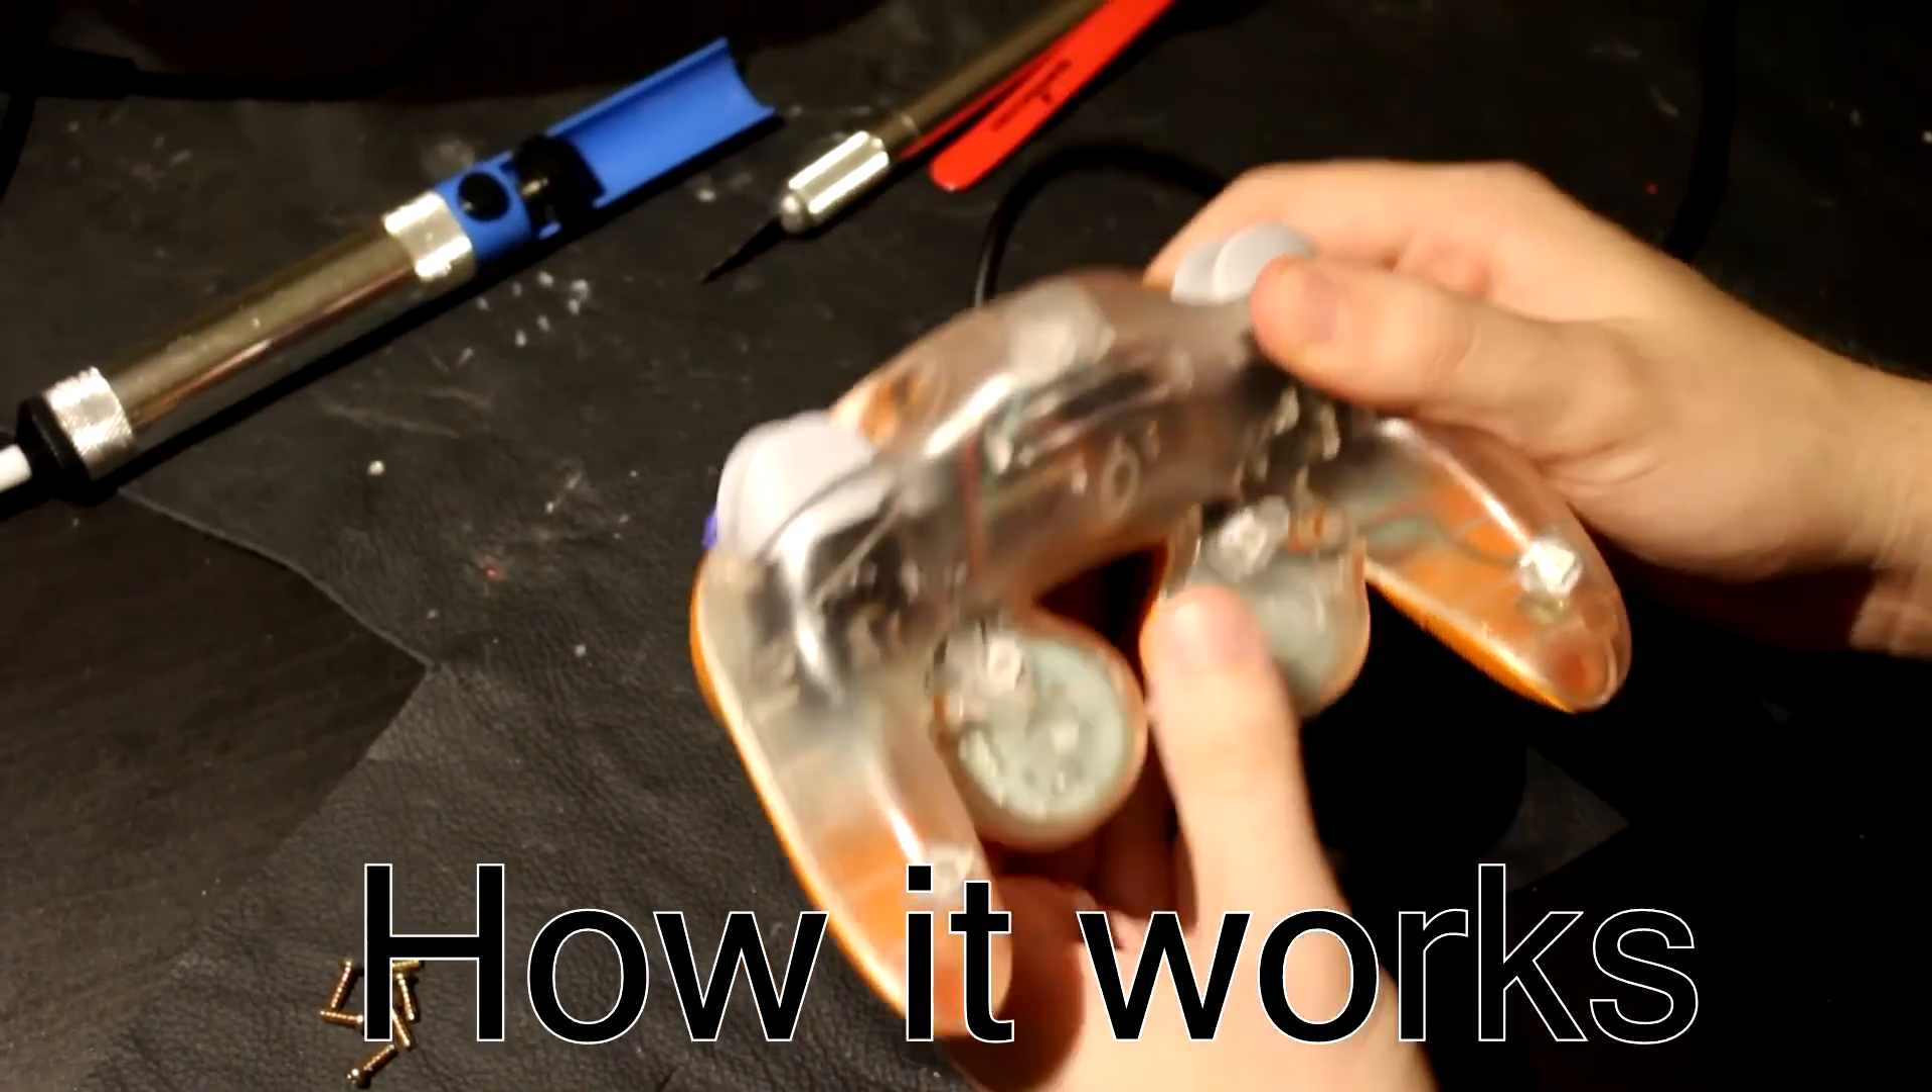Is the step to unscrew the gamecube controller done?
Yes.